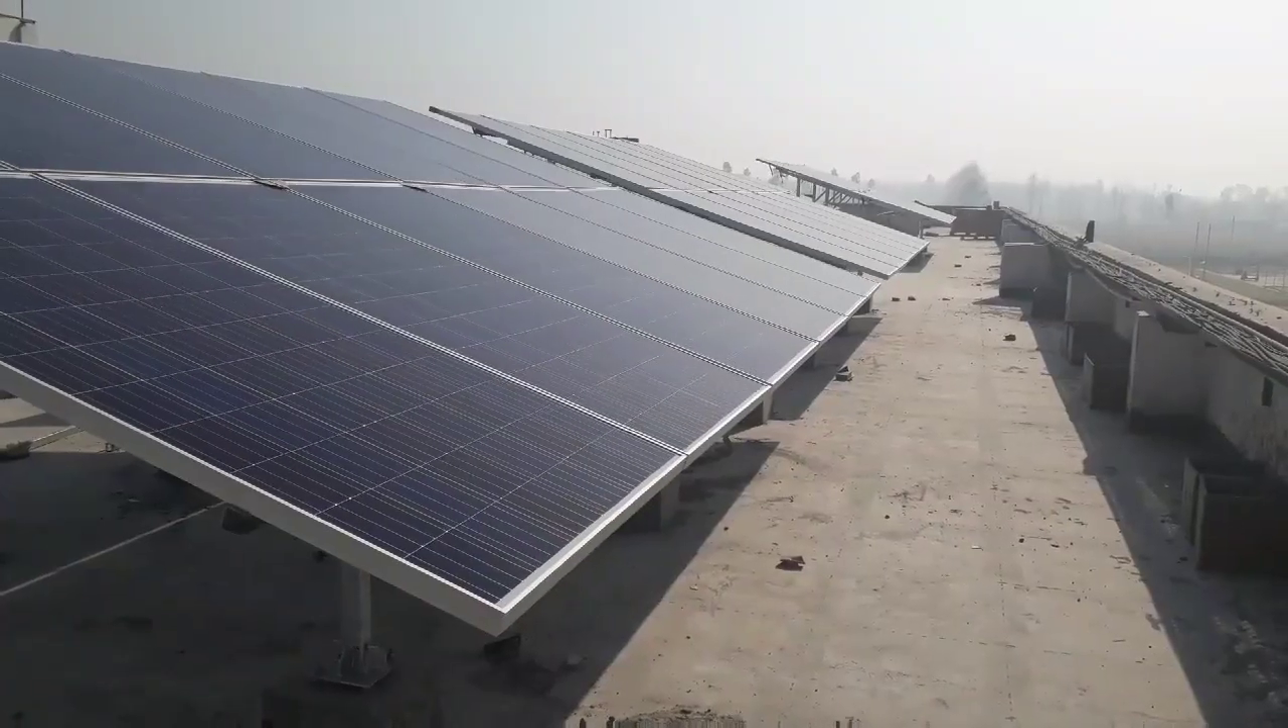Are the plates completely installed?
Yes.